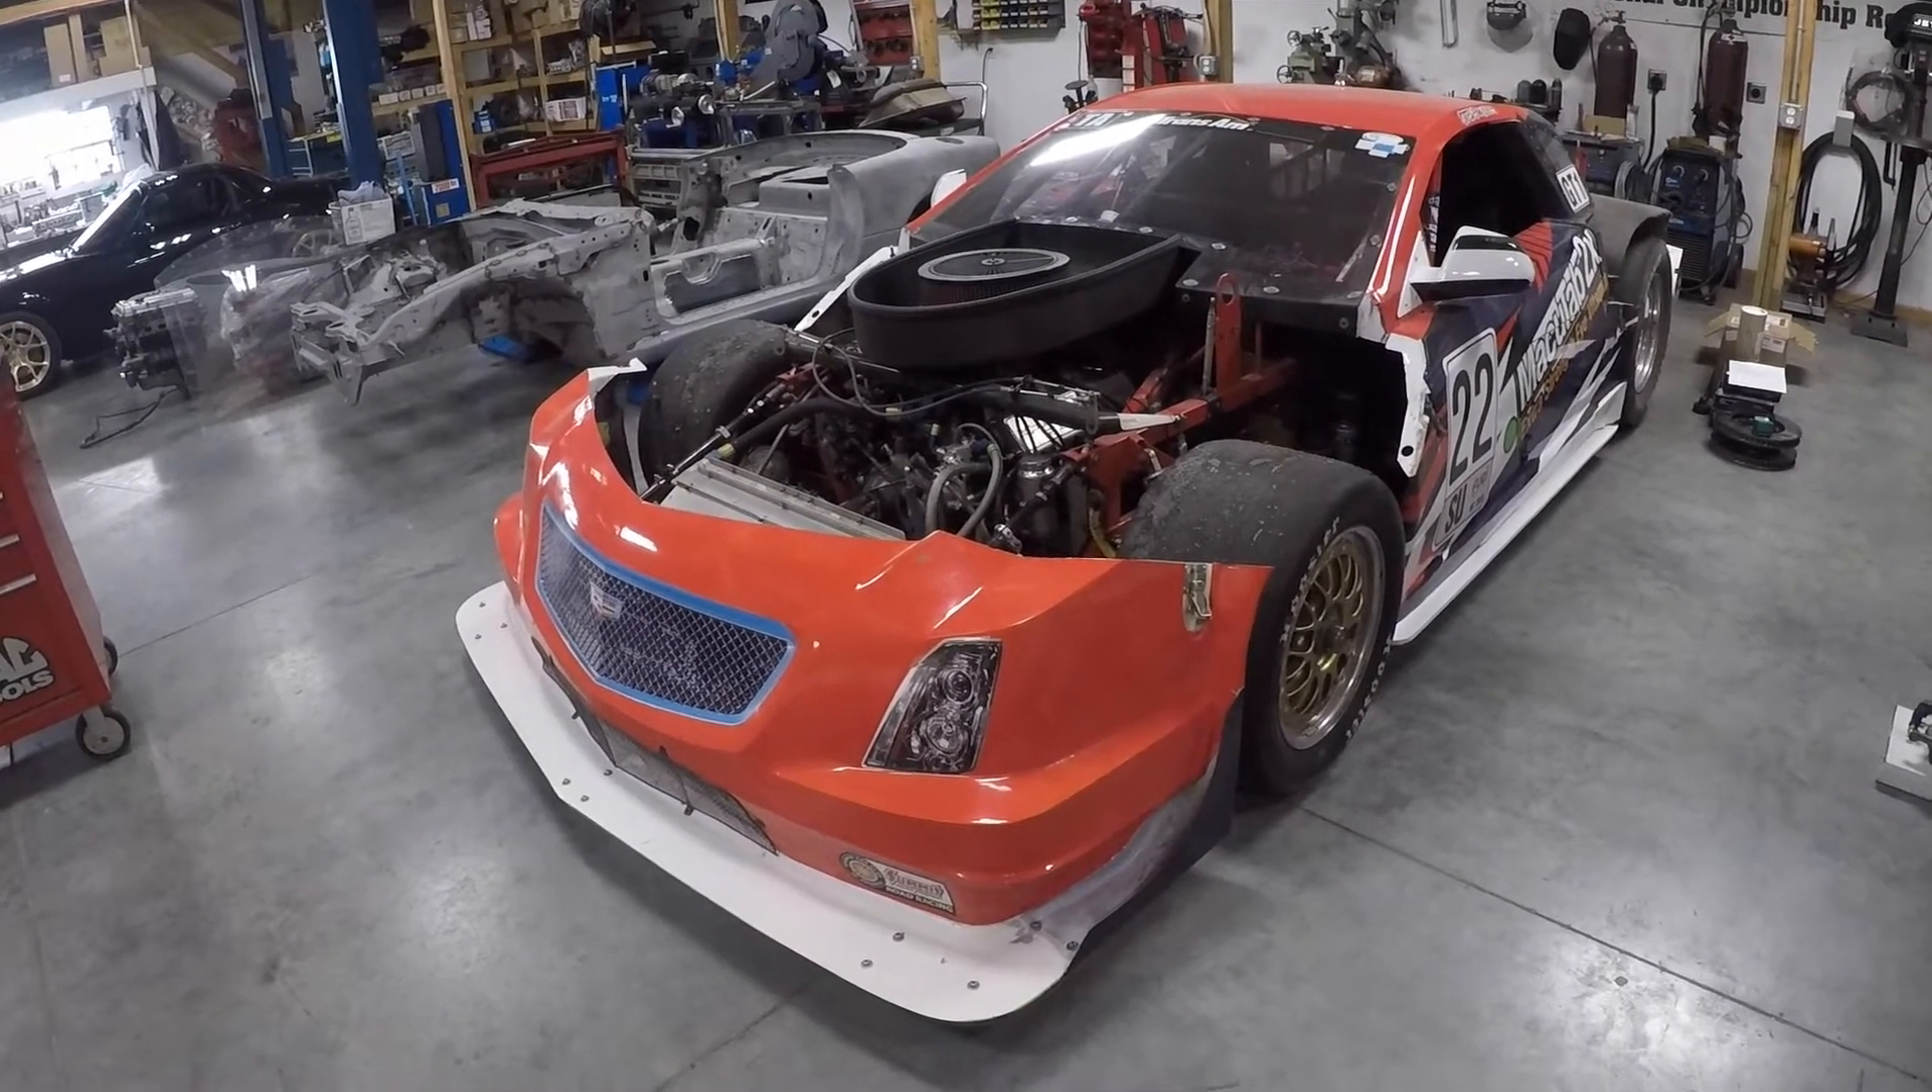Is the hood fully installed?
No.